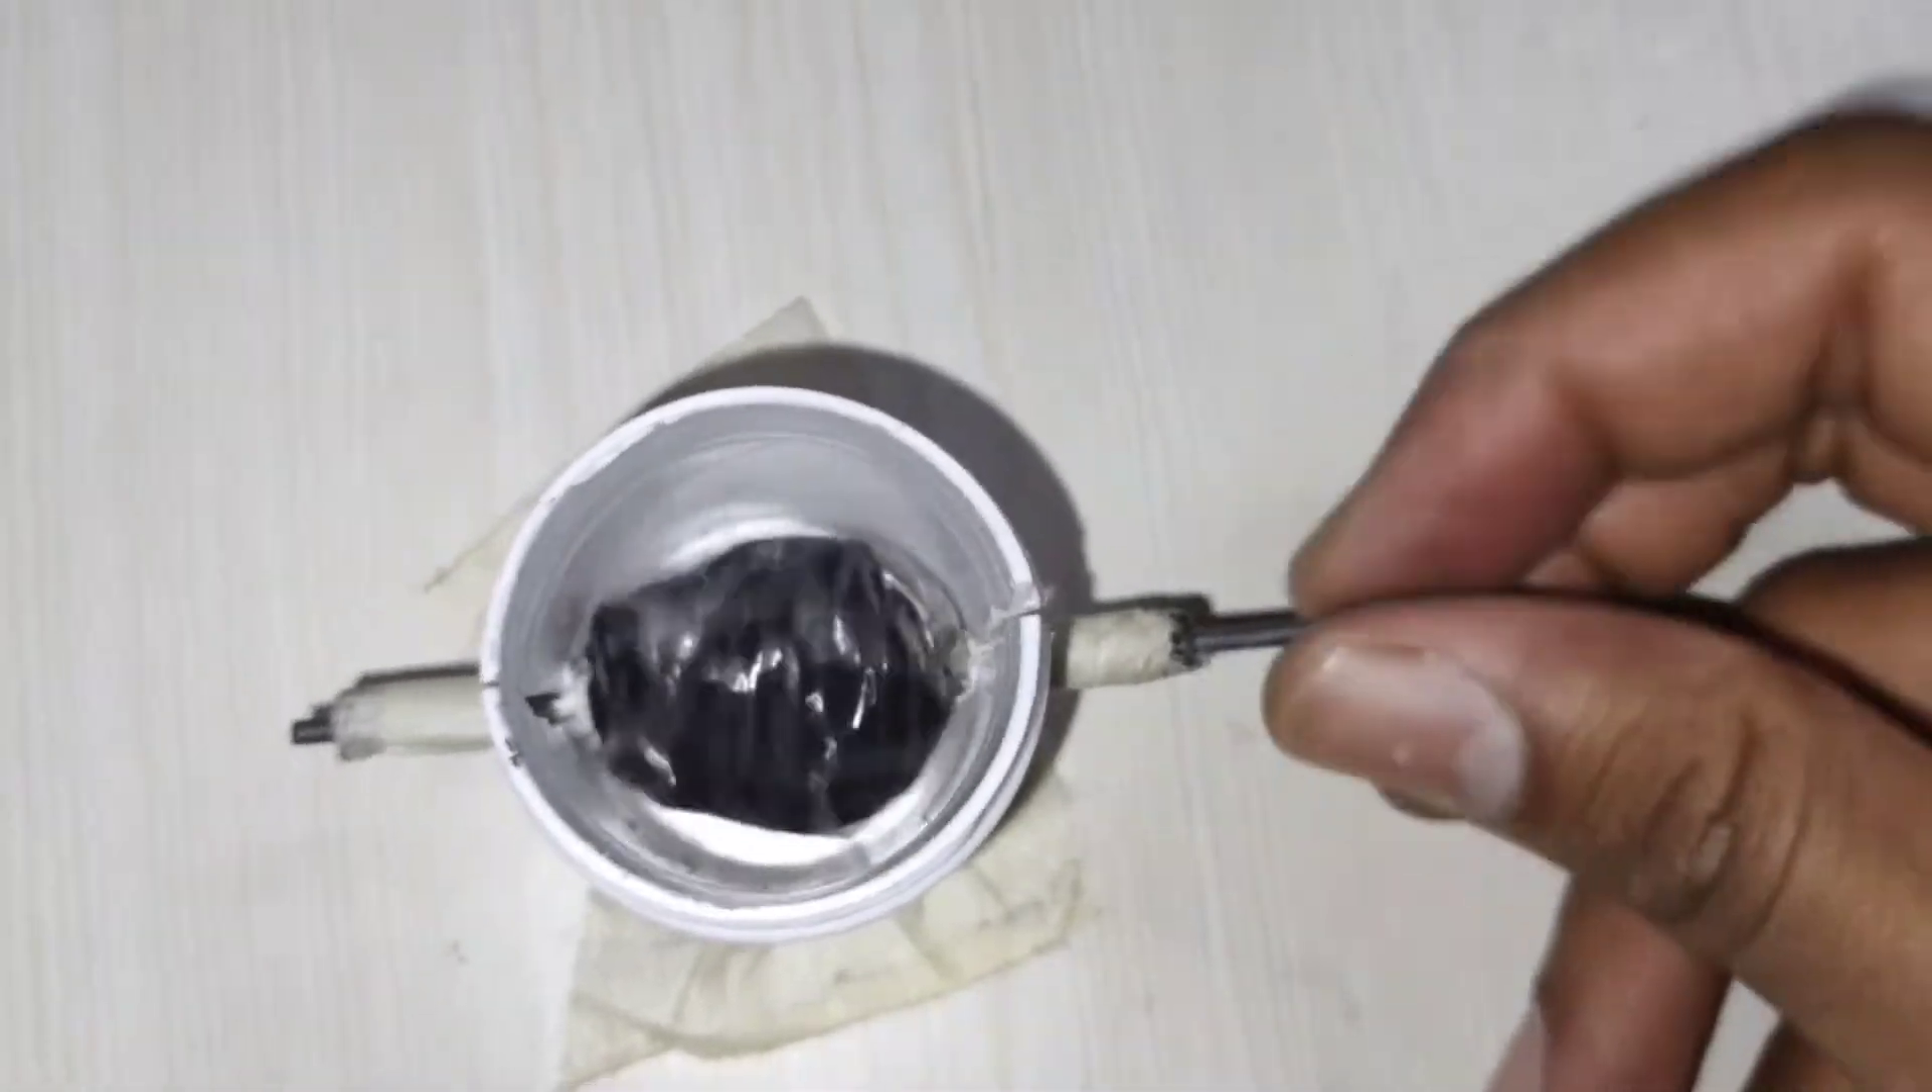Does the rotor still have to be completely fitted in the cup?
No.